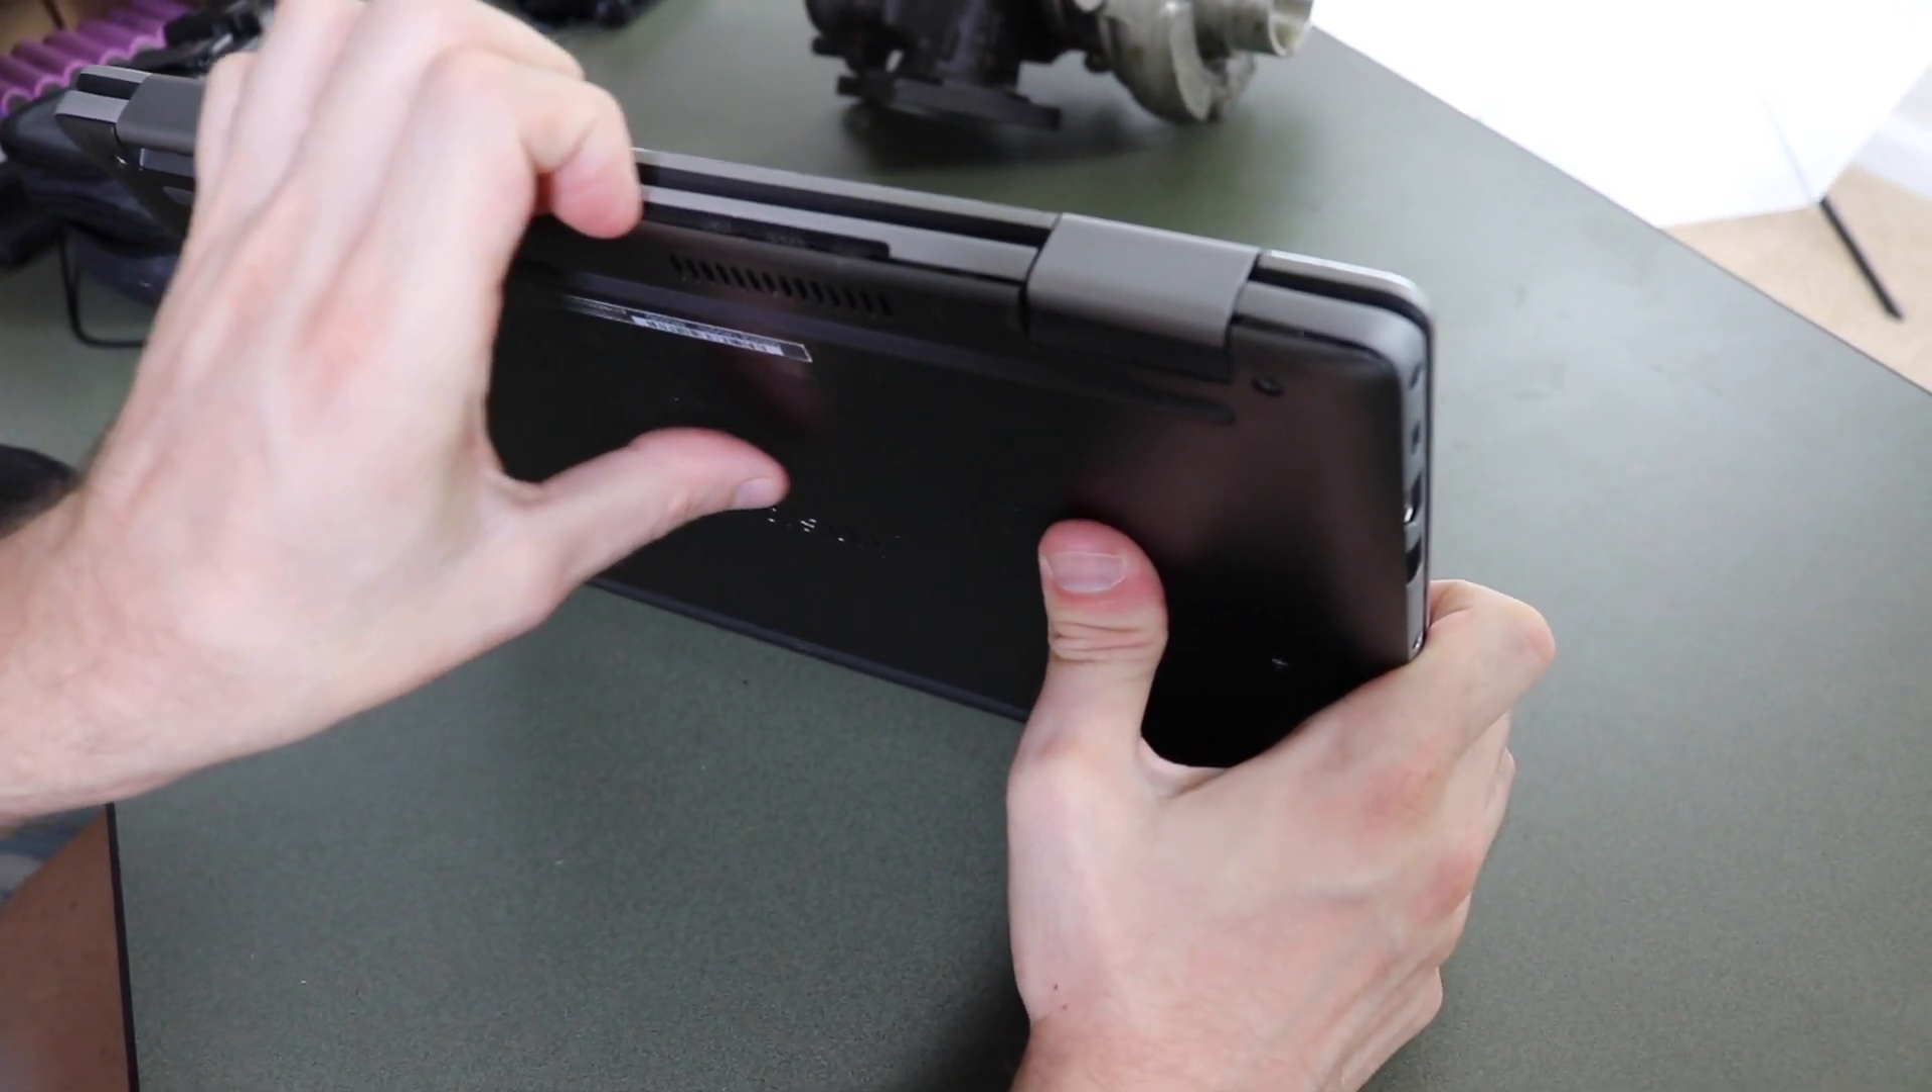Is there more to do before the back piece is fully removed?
Yes.